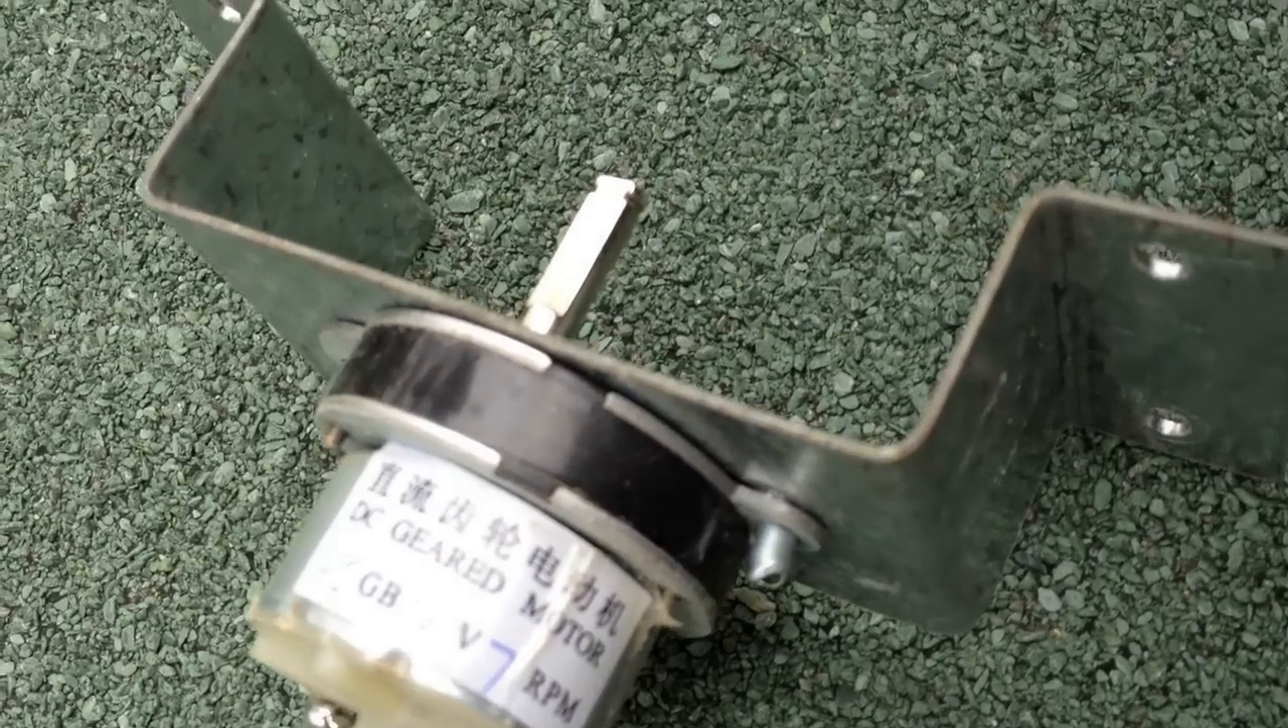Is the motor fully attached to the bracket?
Yes.